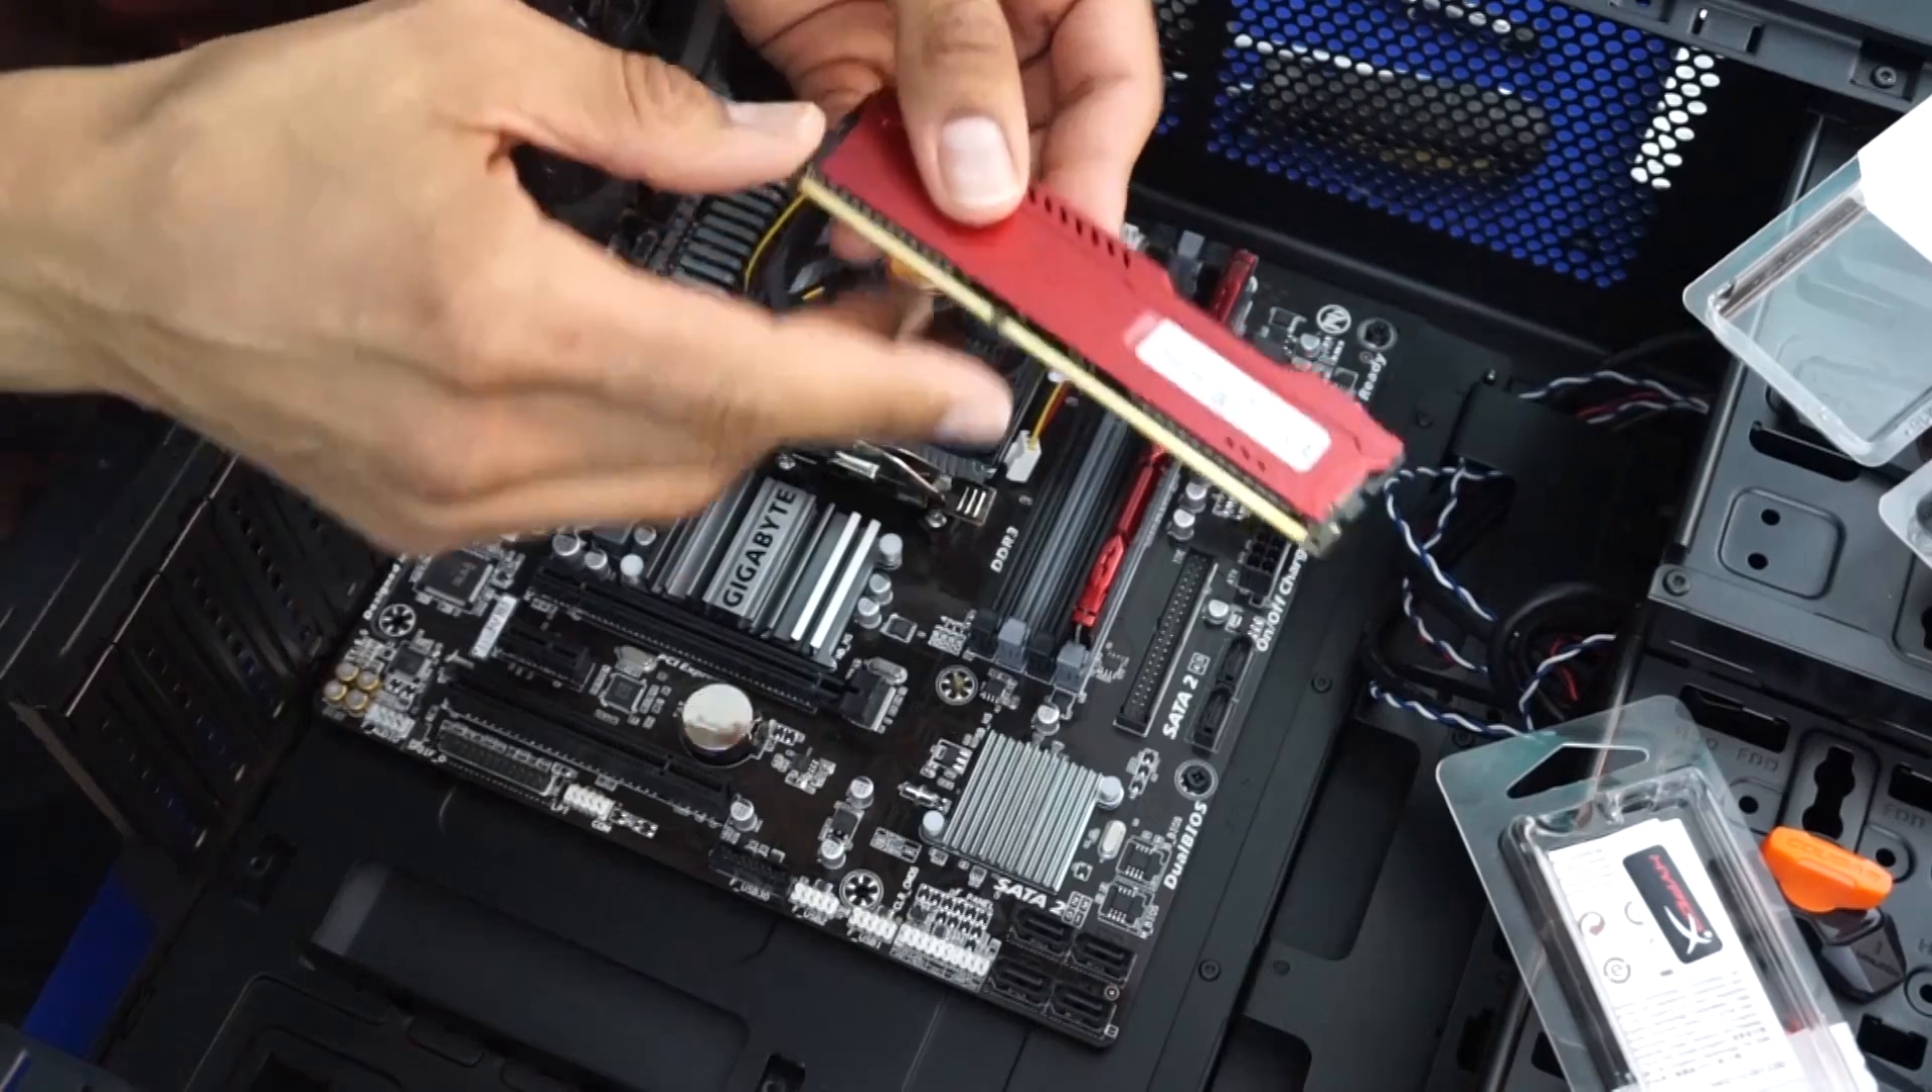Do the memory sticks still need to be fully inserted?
Yes.